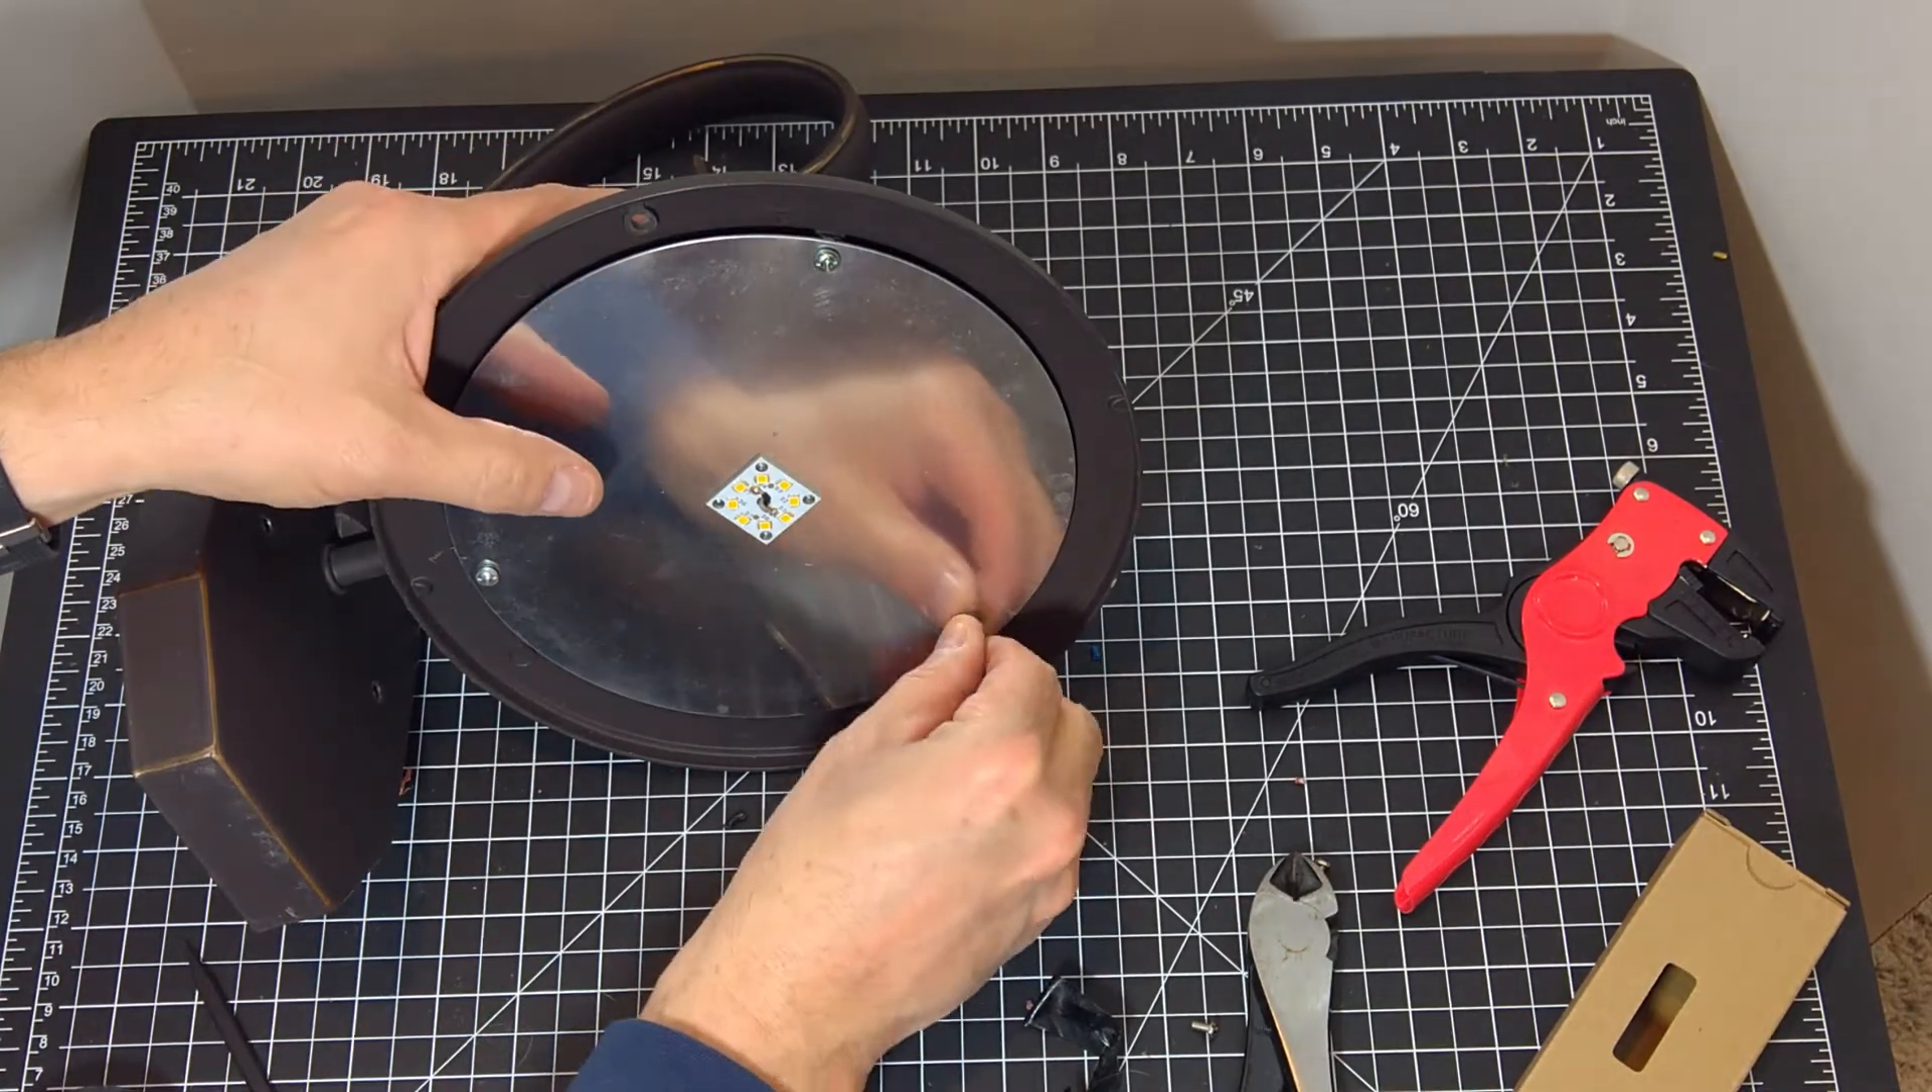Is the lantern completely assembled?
No.